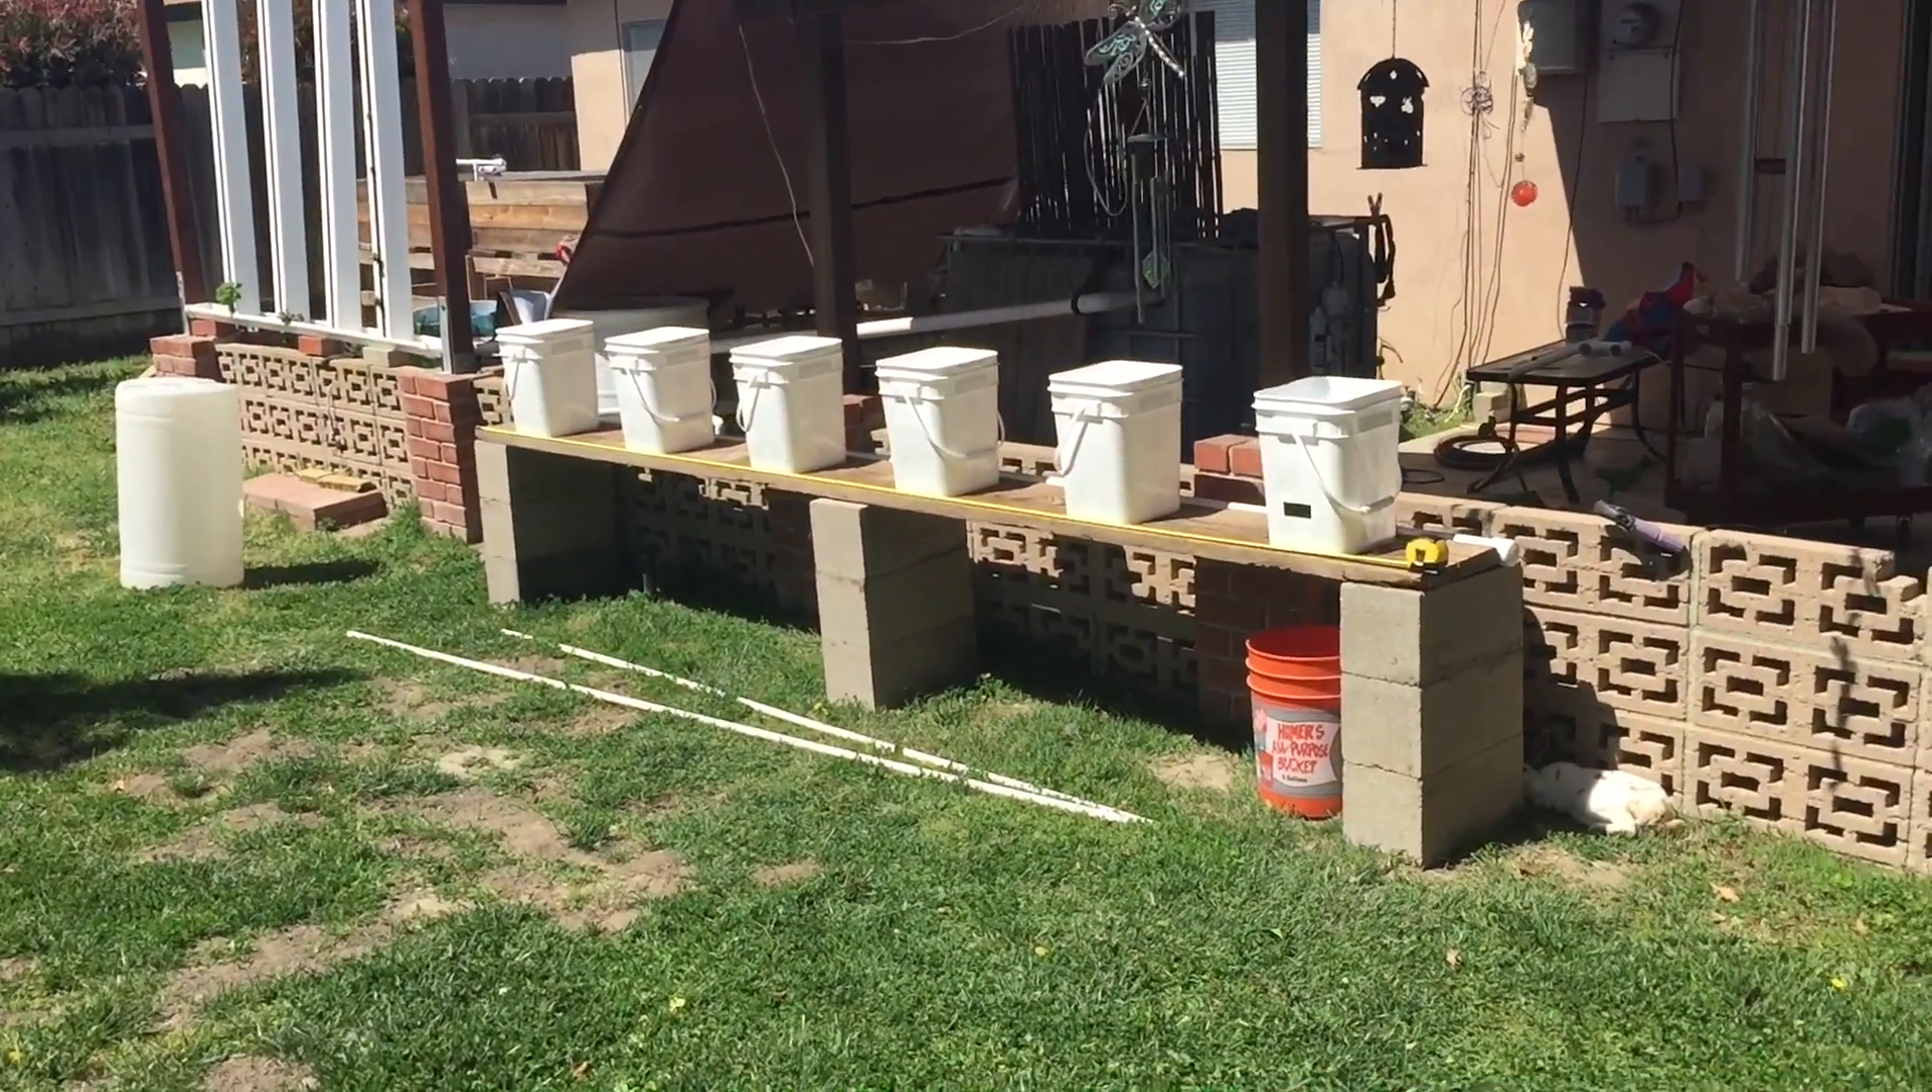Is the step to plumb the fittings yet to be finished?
Yes.